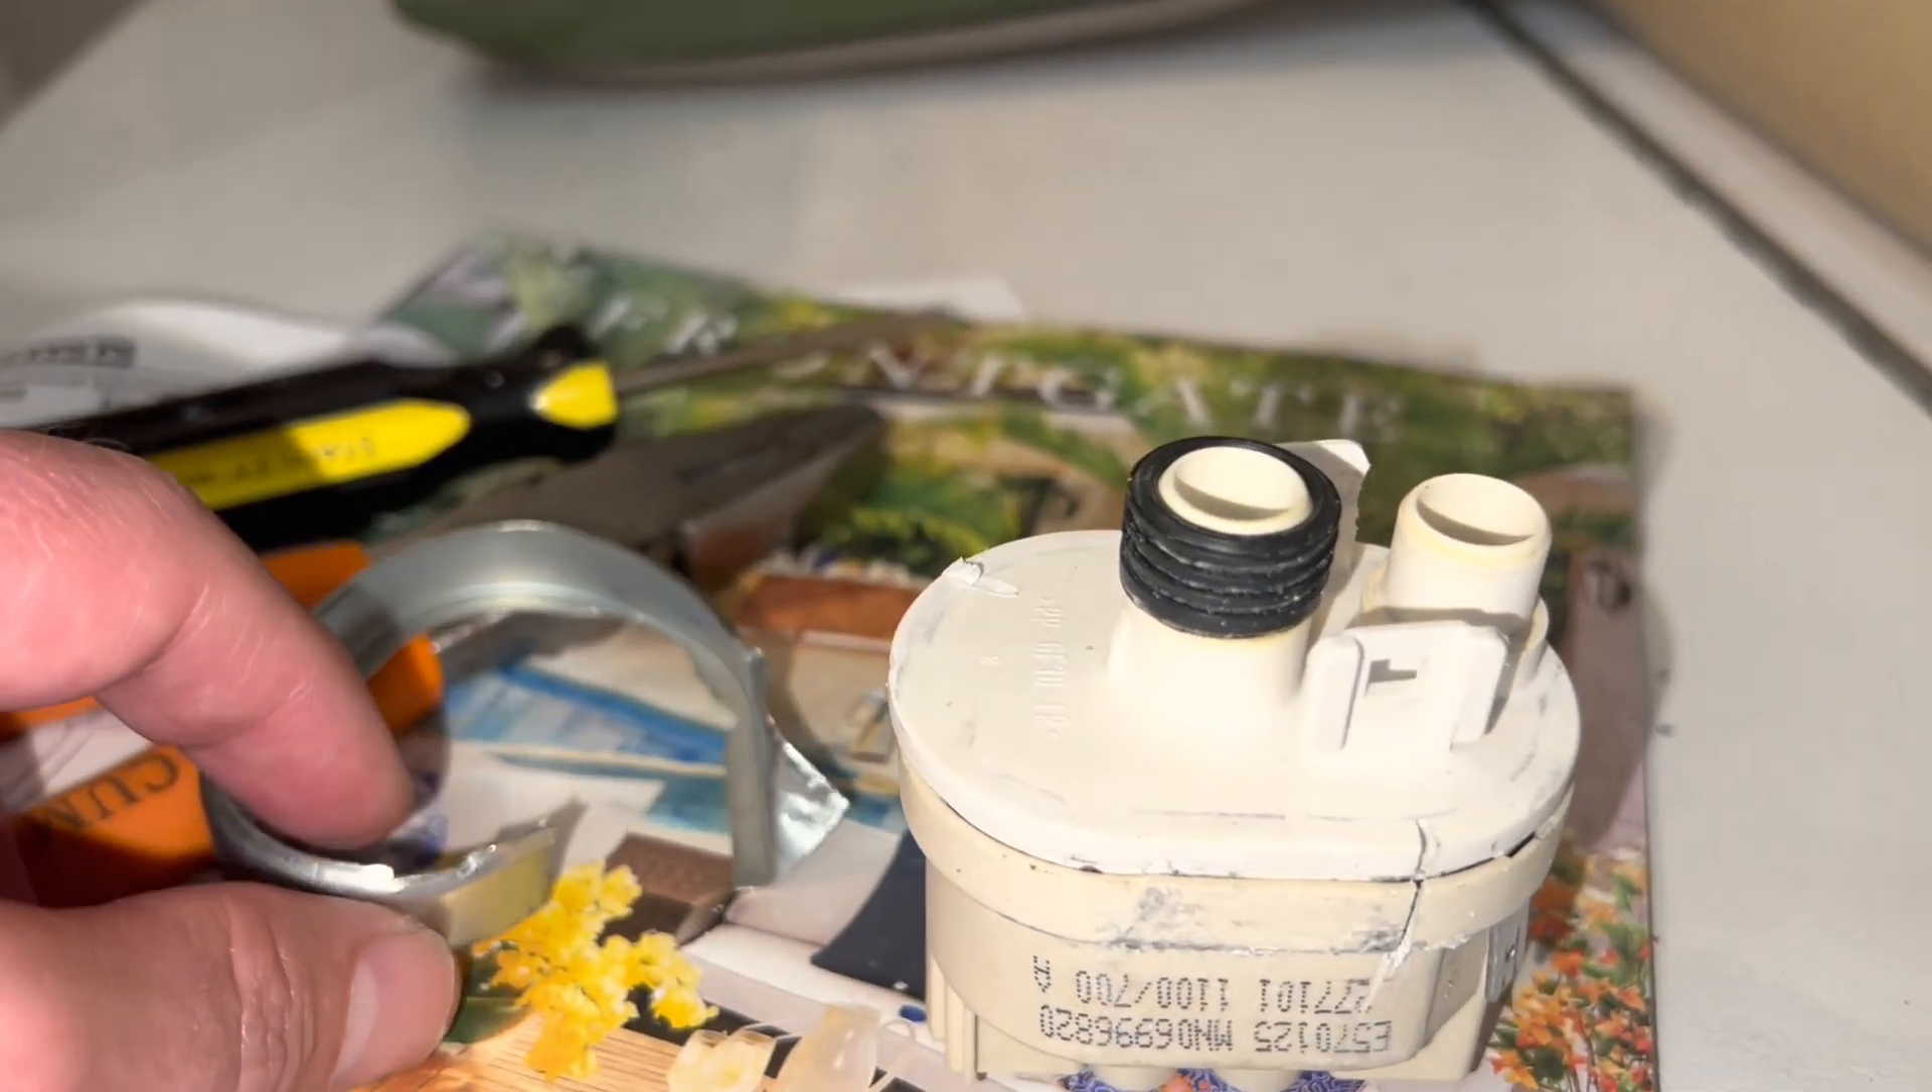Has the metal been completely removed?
Yes.